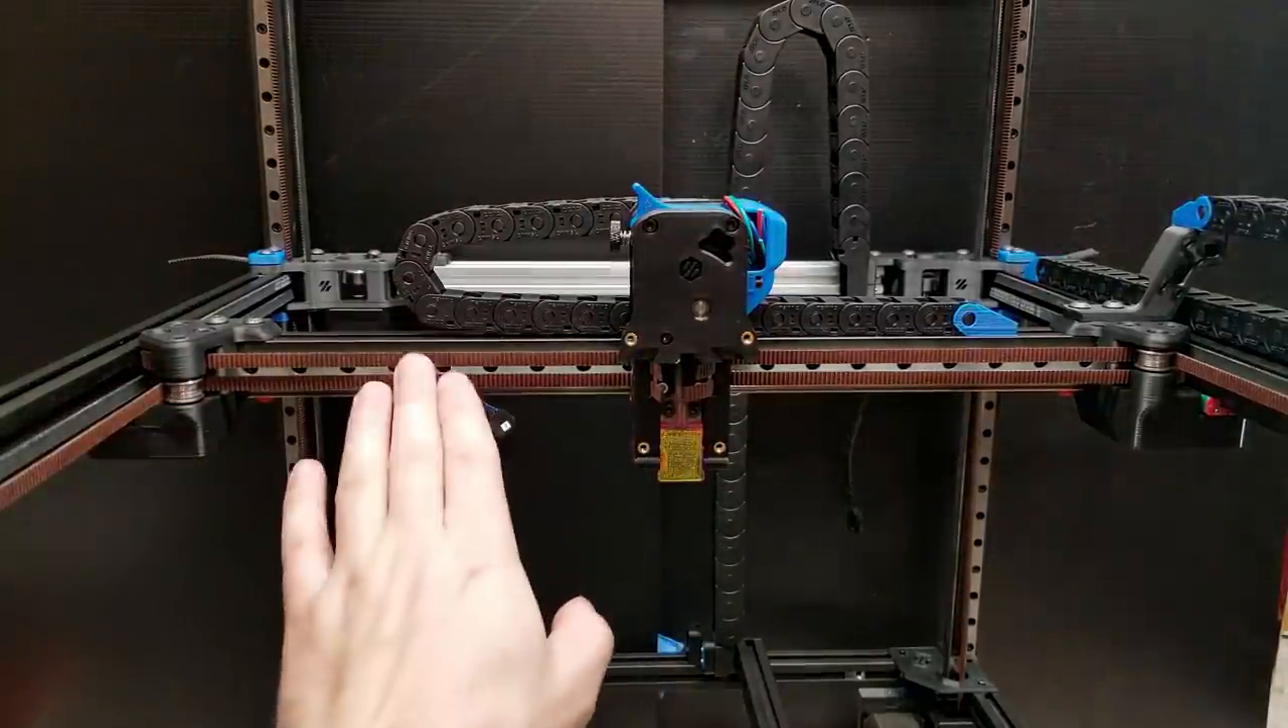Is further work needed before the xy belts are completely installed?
No.